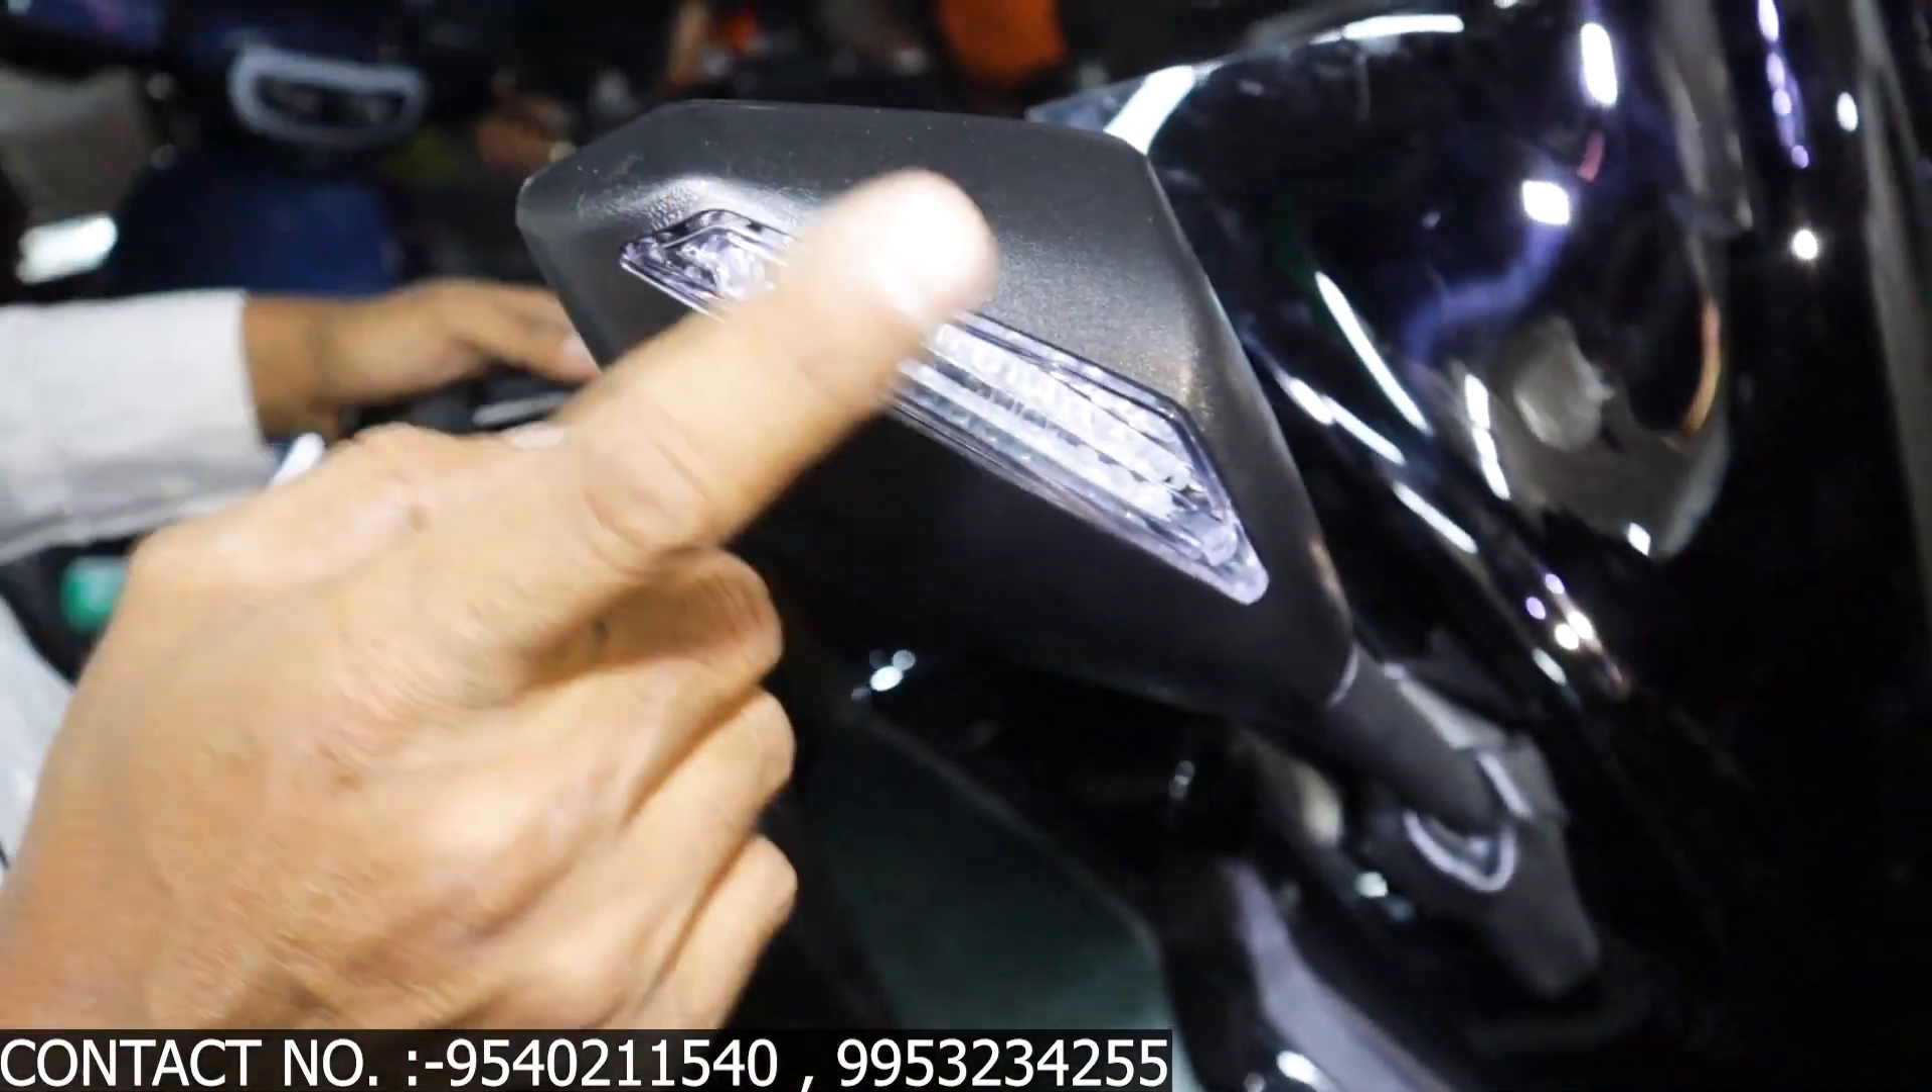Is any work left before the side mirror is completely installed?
No.